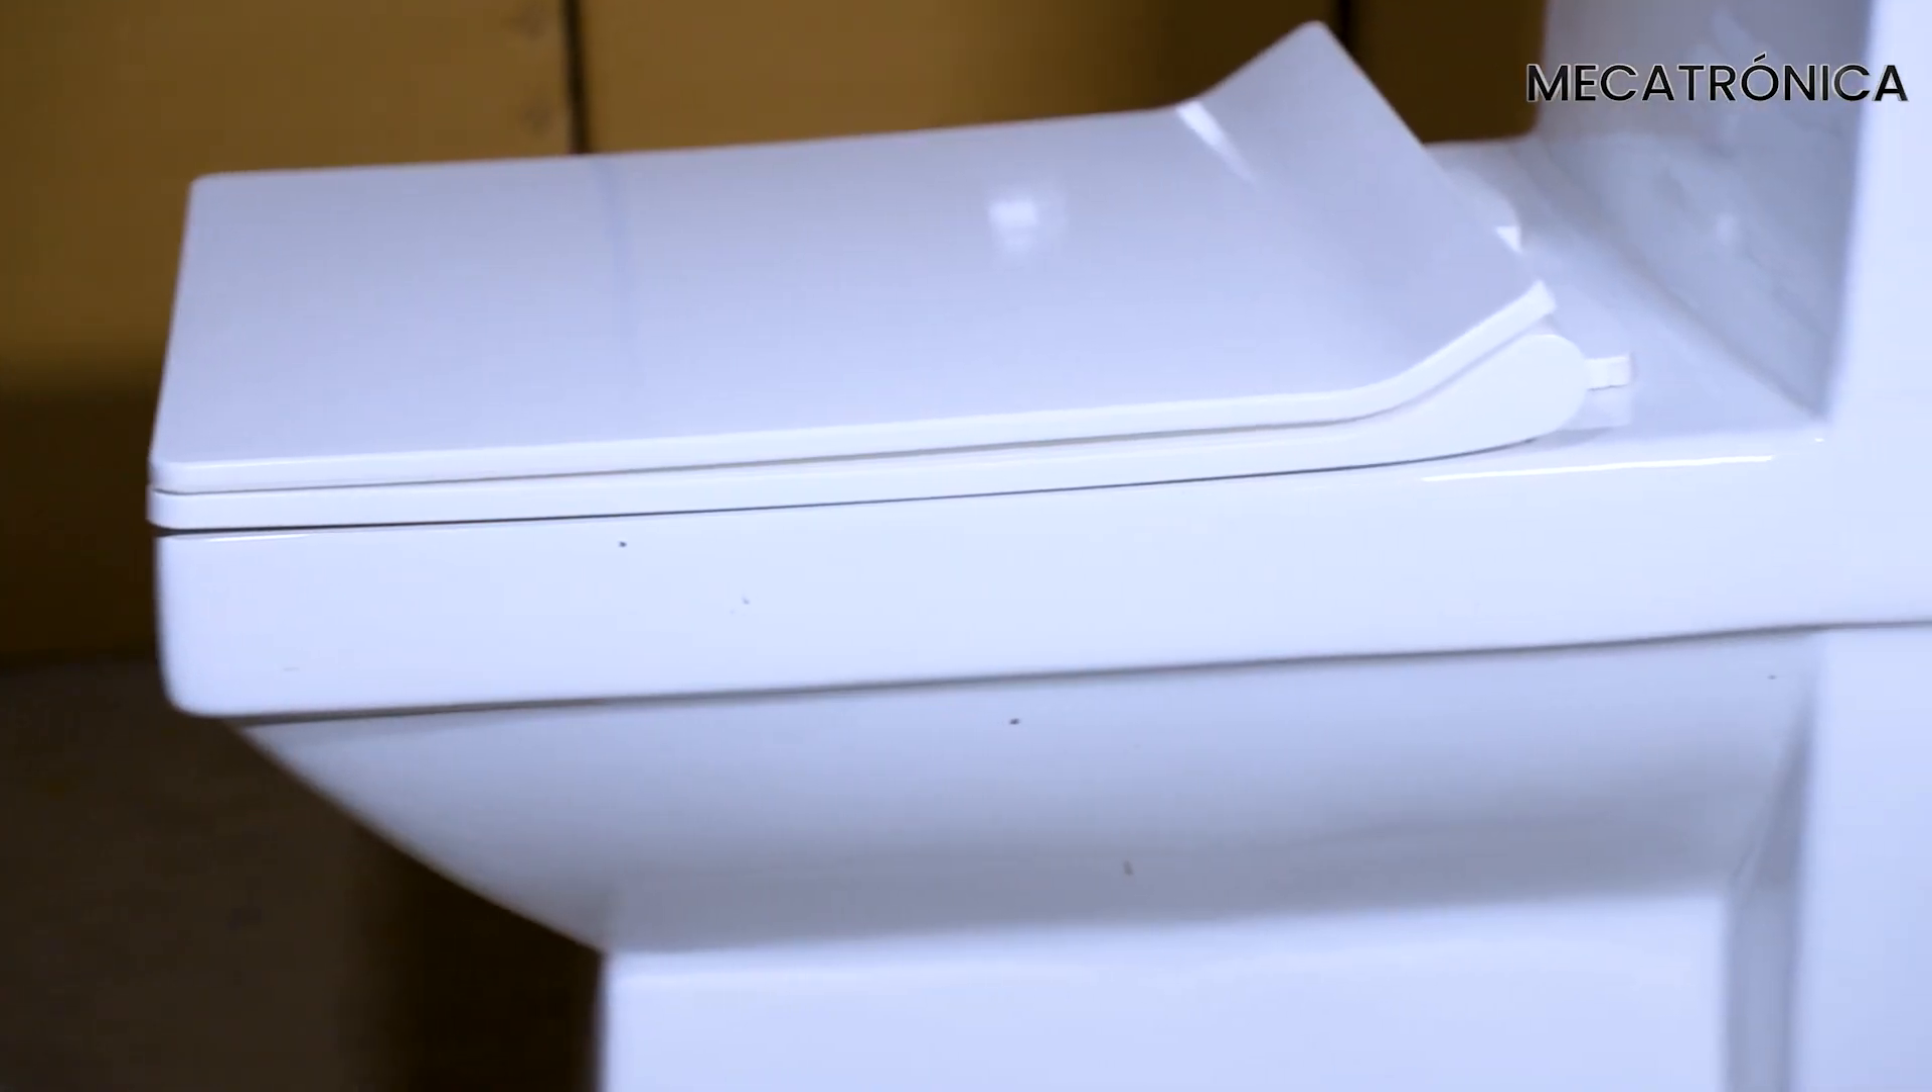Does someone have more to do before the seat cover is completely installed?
No.